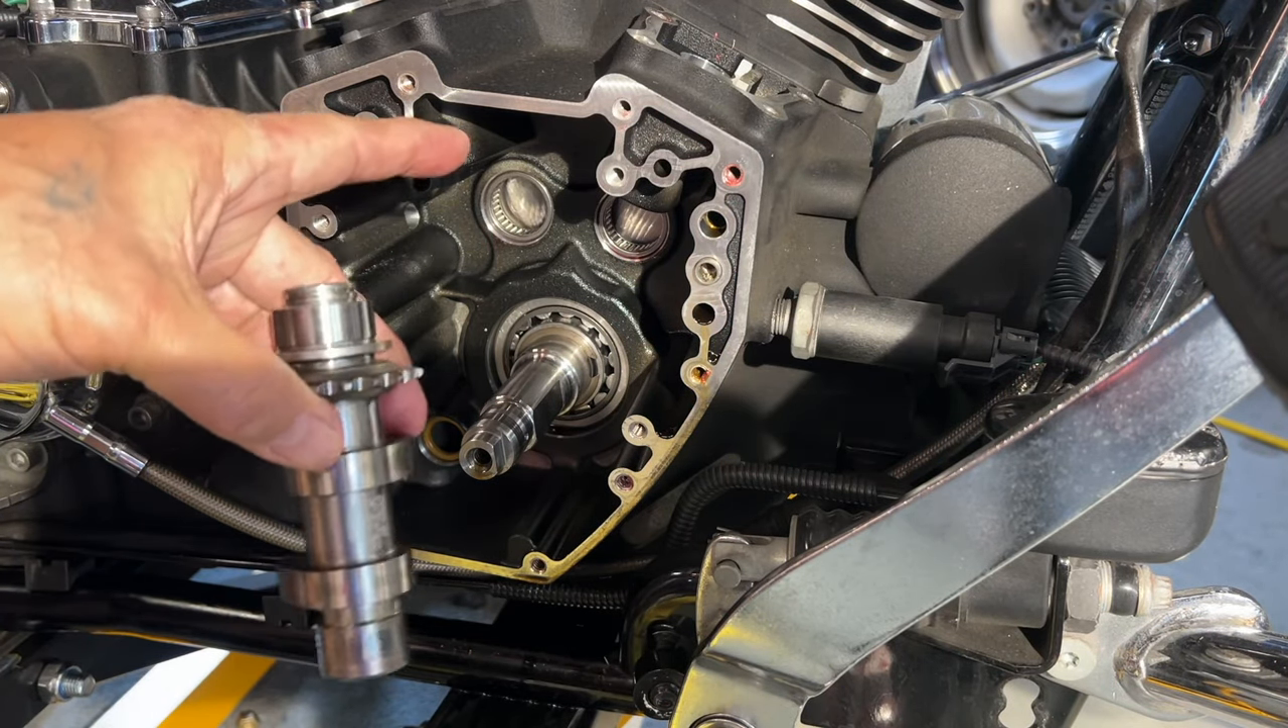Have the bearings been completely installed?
Yes.